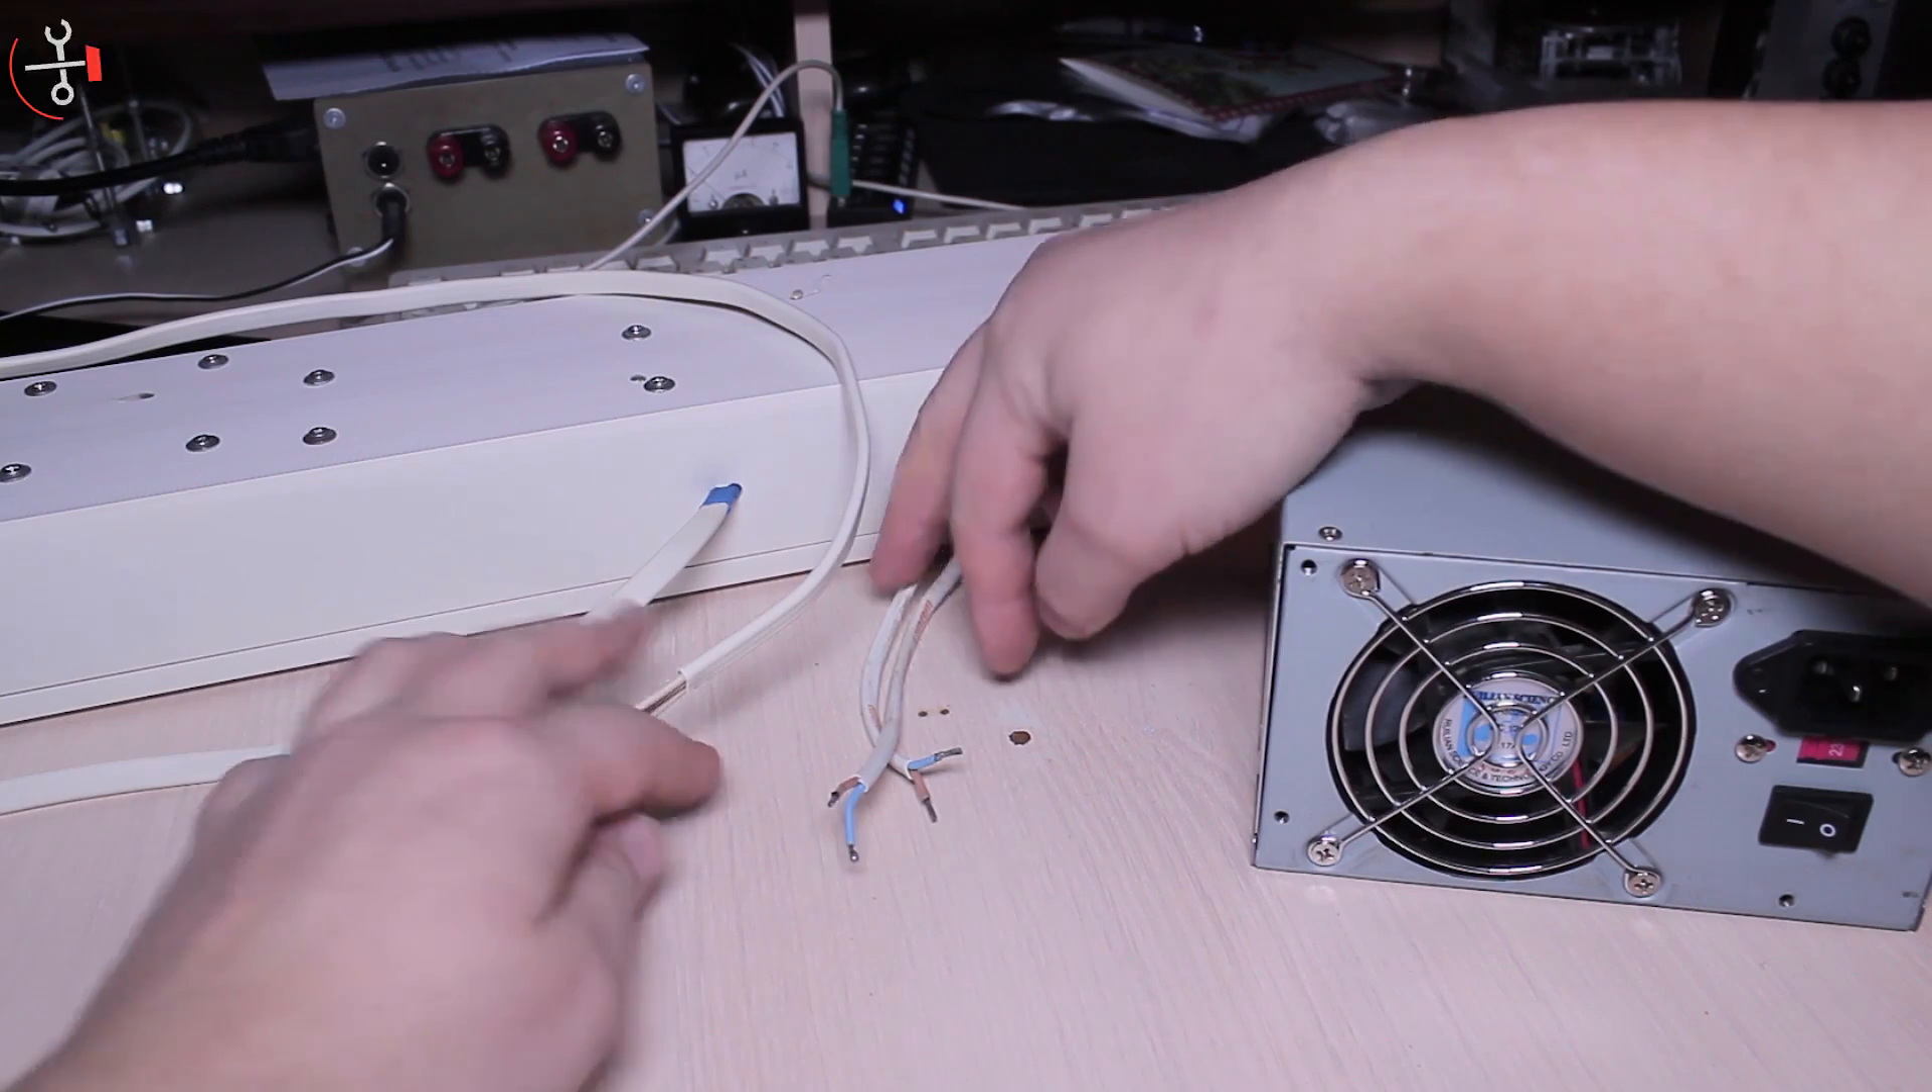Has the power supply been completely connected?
No.